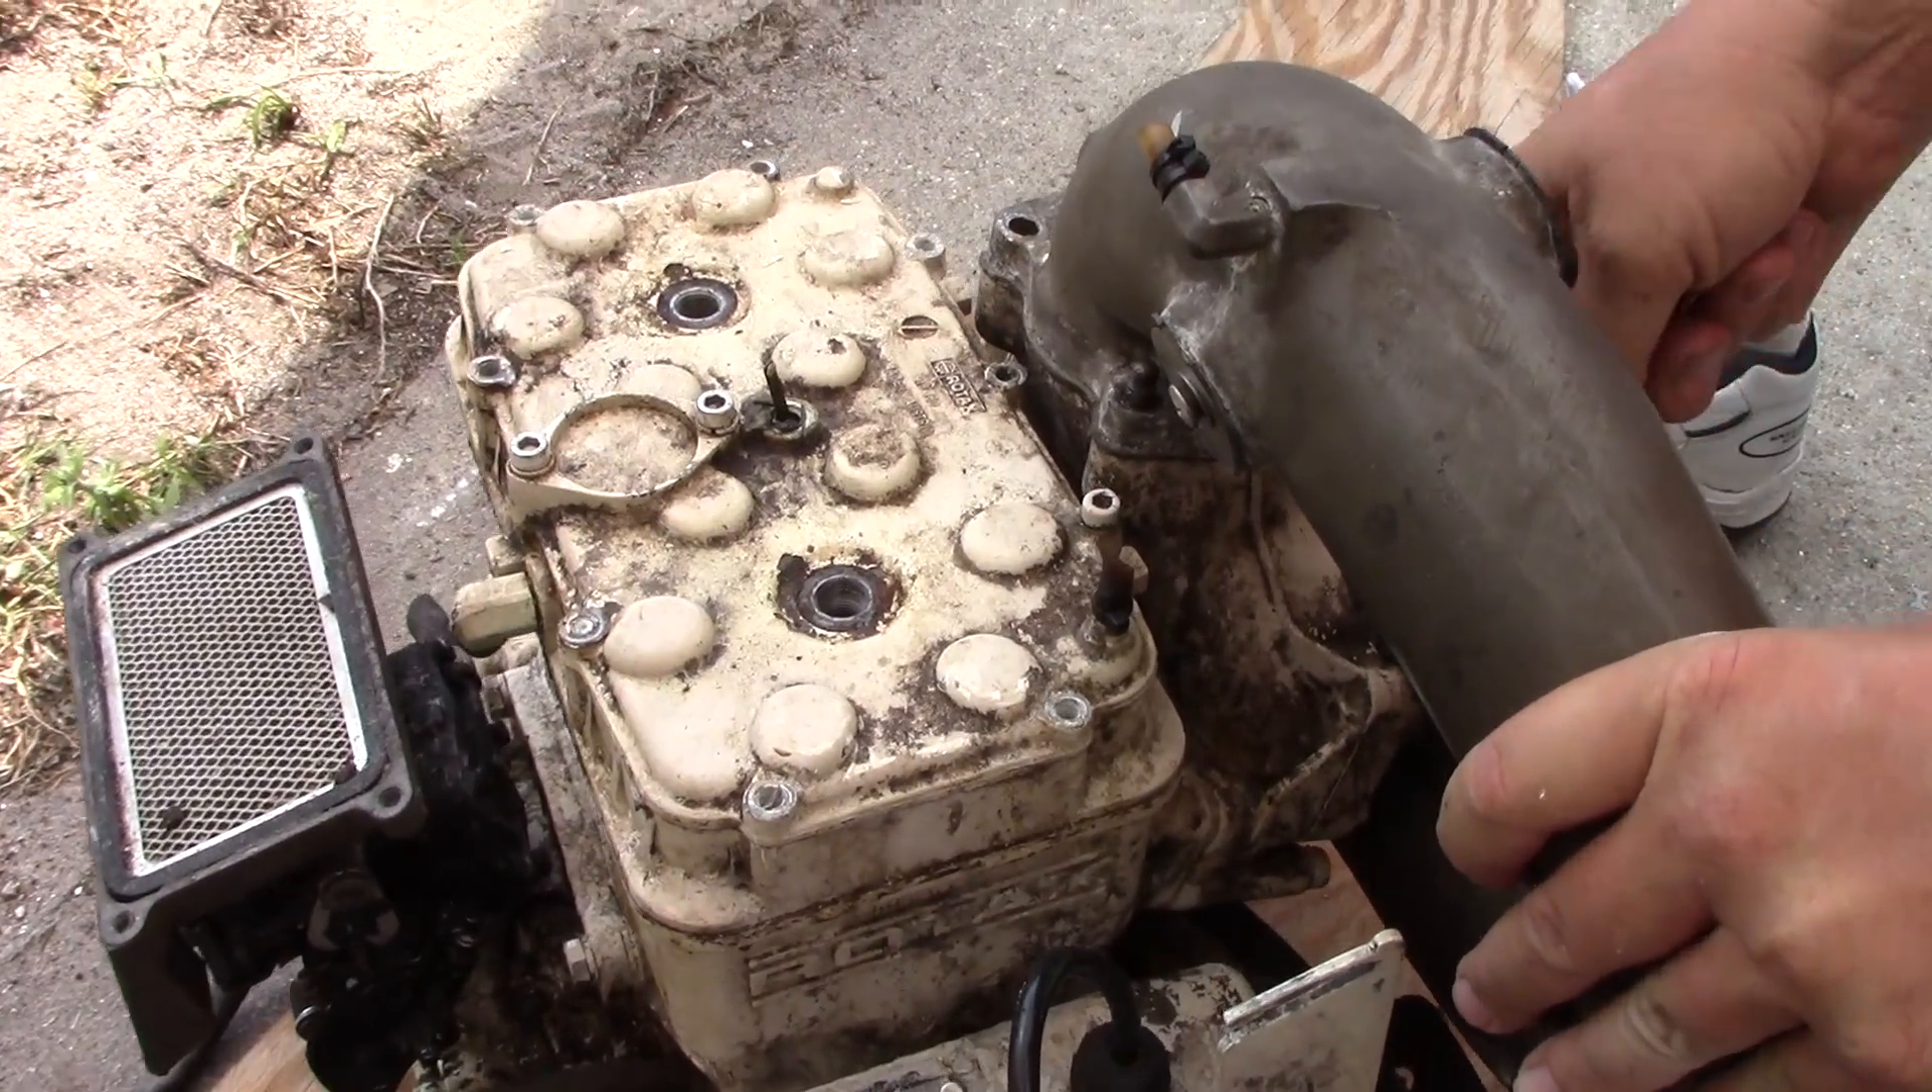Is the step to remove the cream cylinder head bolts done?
No.